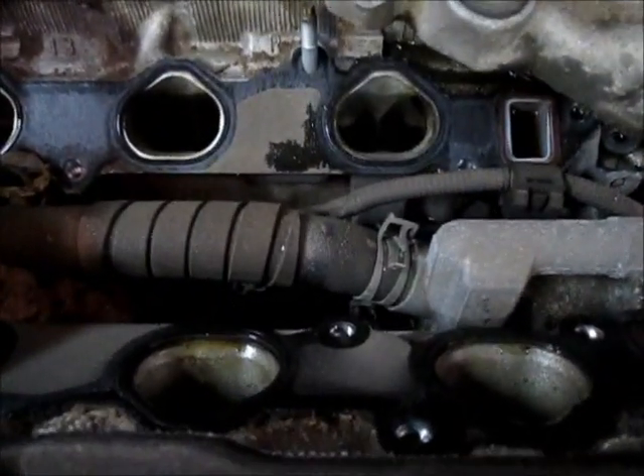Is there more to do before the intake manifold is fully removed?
No.